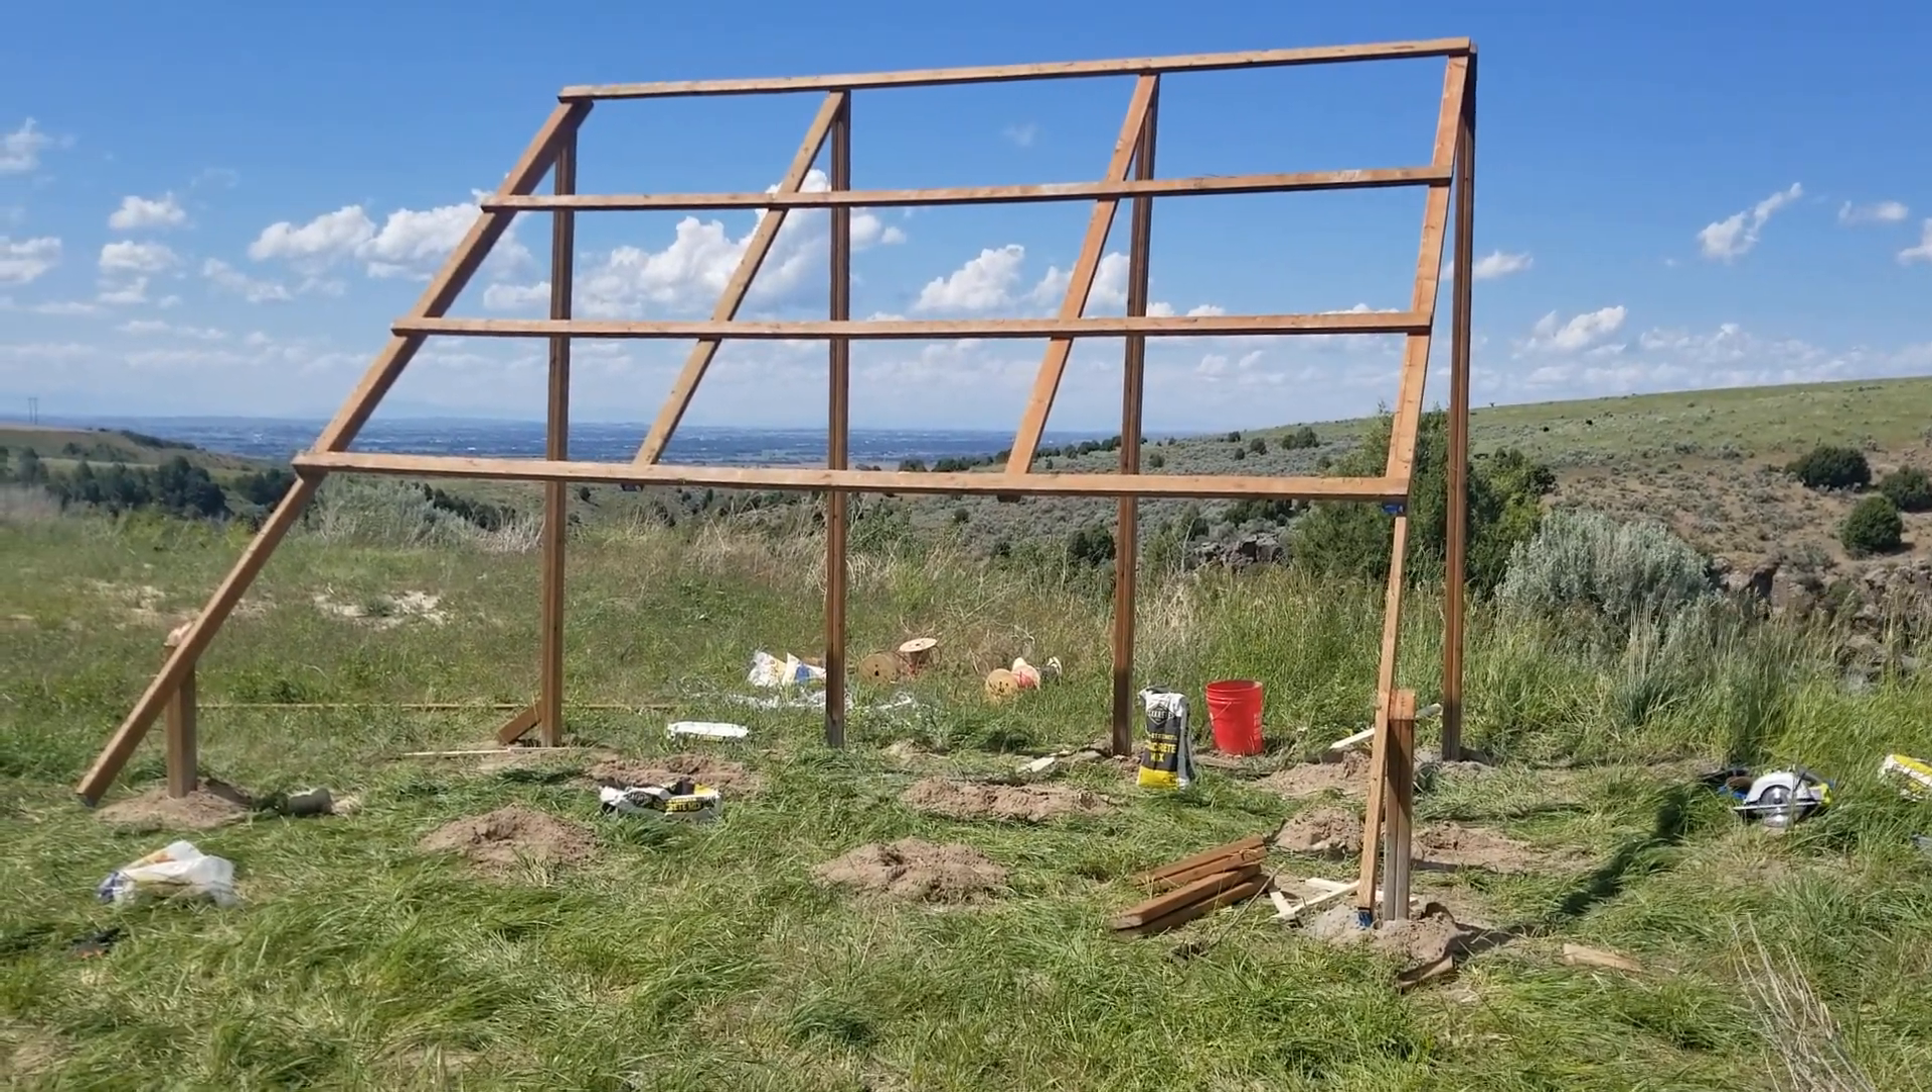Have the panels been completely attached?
No.